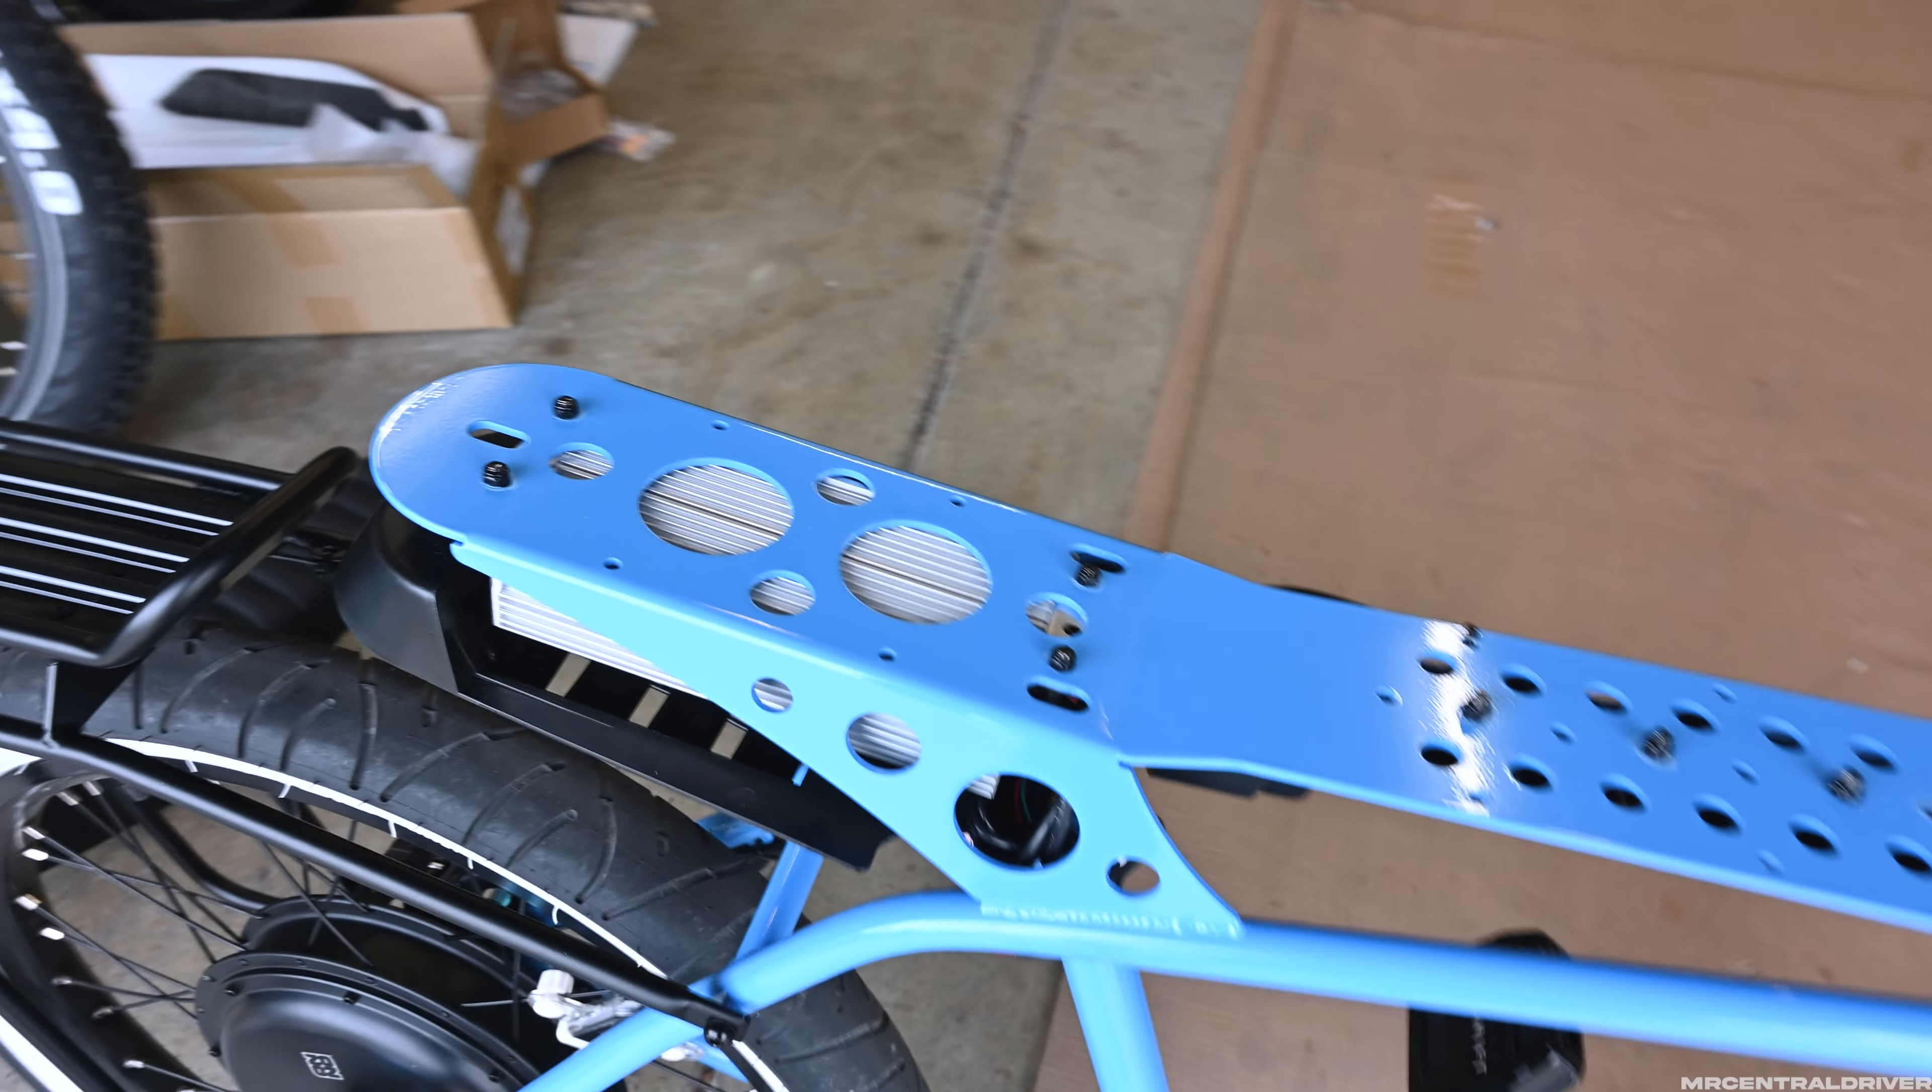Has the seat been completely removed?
Yes.